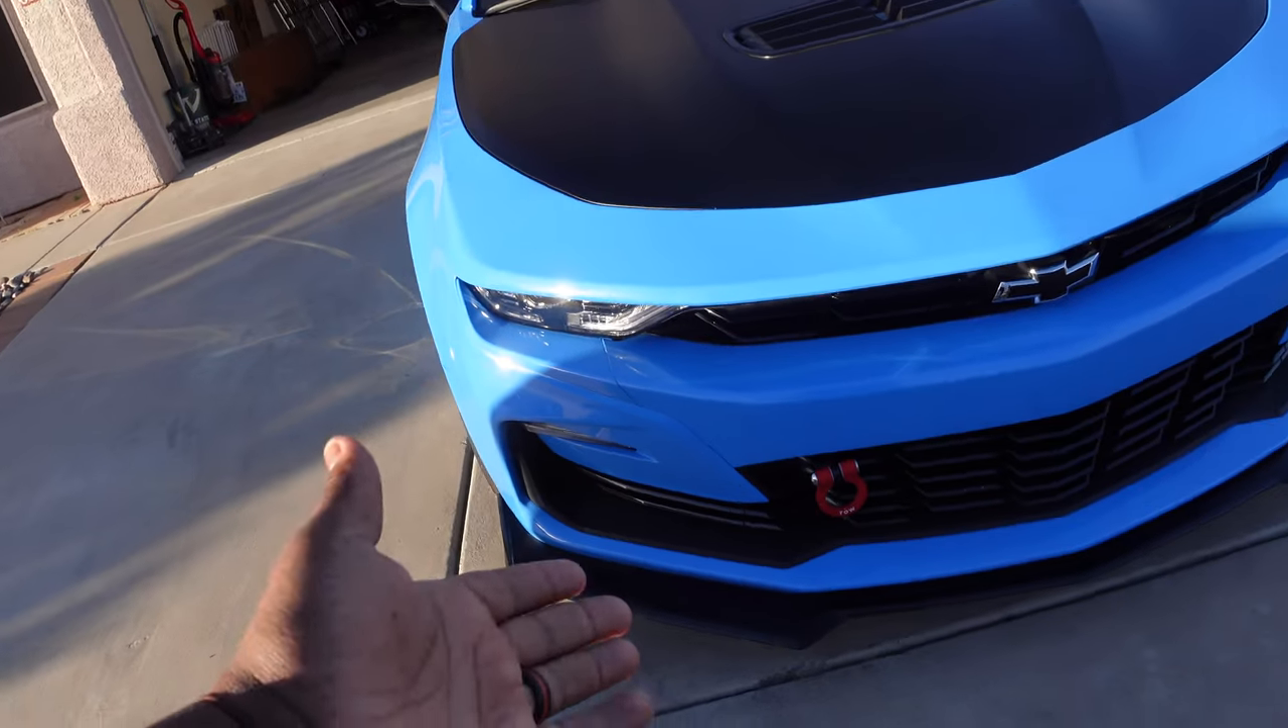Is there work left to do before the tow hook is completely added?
No.